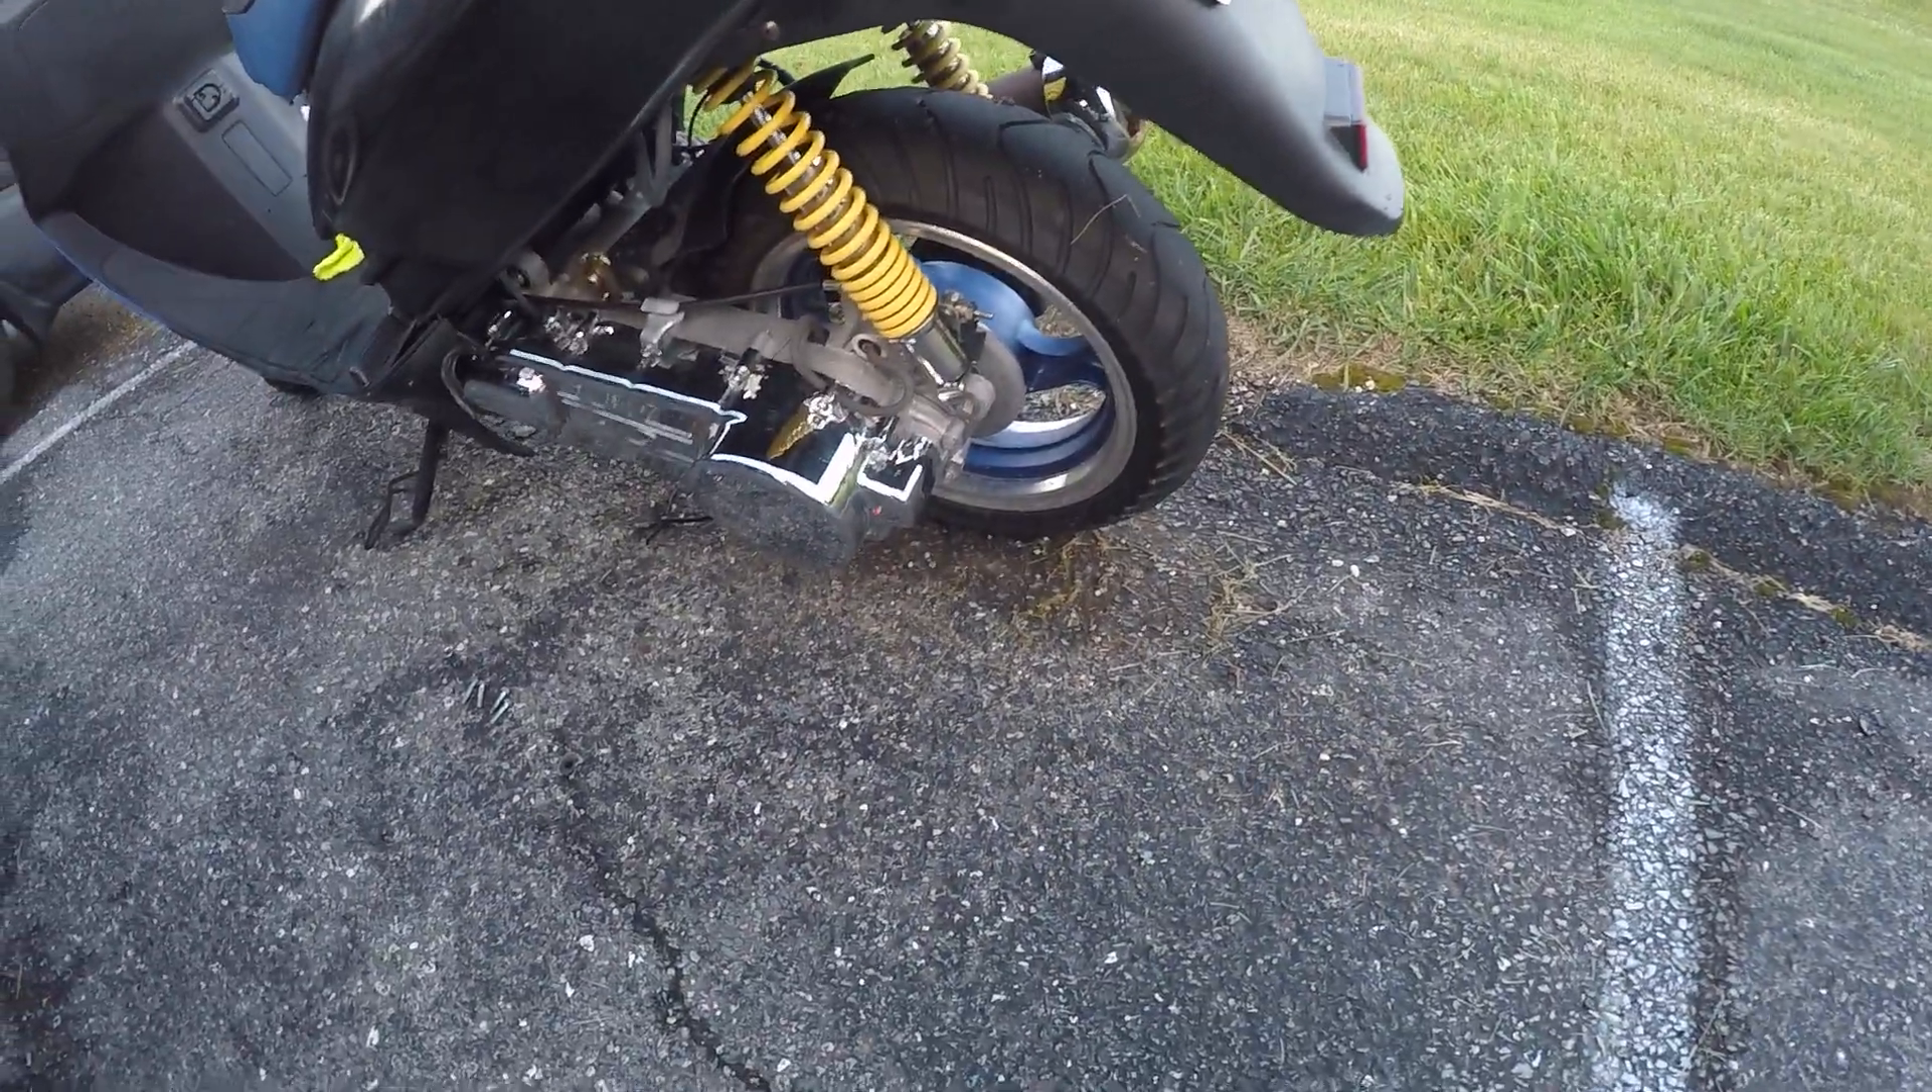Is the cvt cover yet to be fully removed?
Yes.